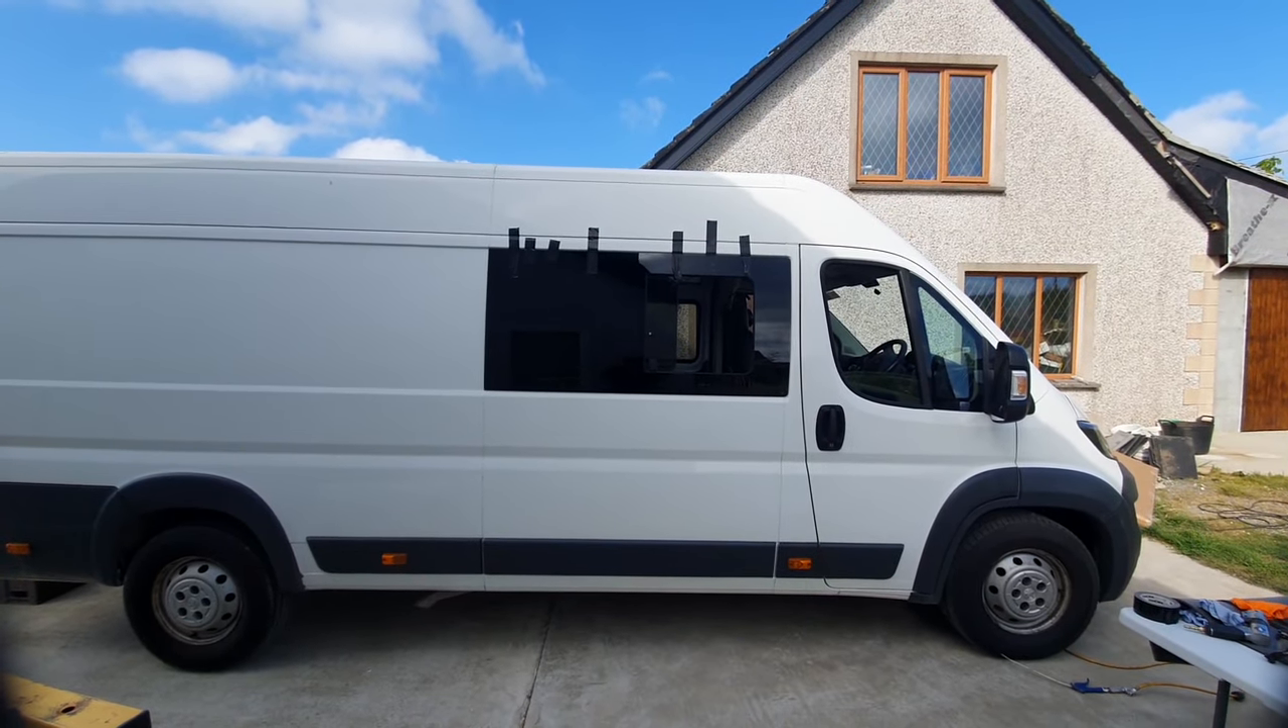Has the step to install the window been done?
Yes.